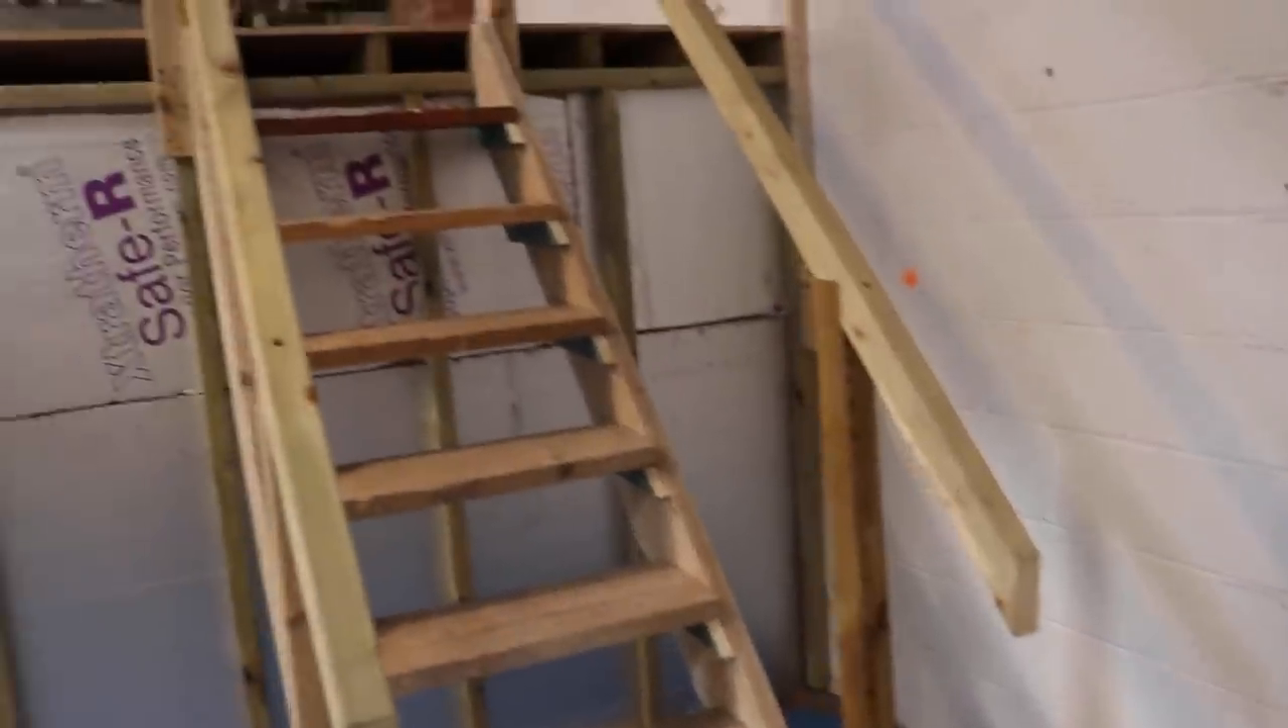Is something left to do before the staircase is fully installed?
No.